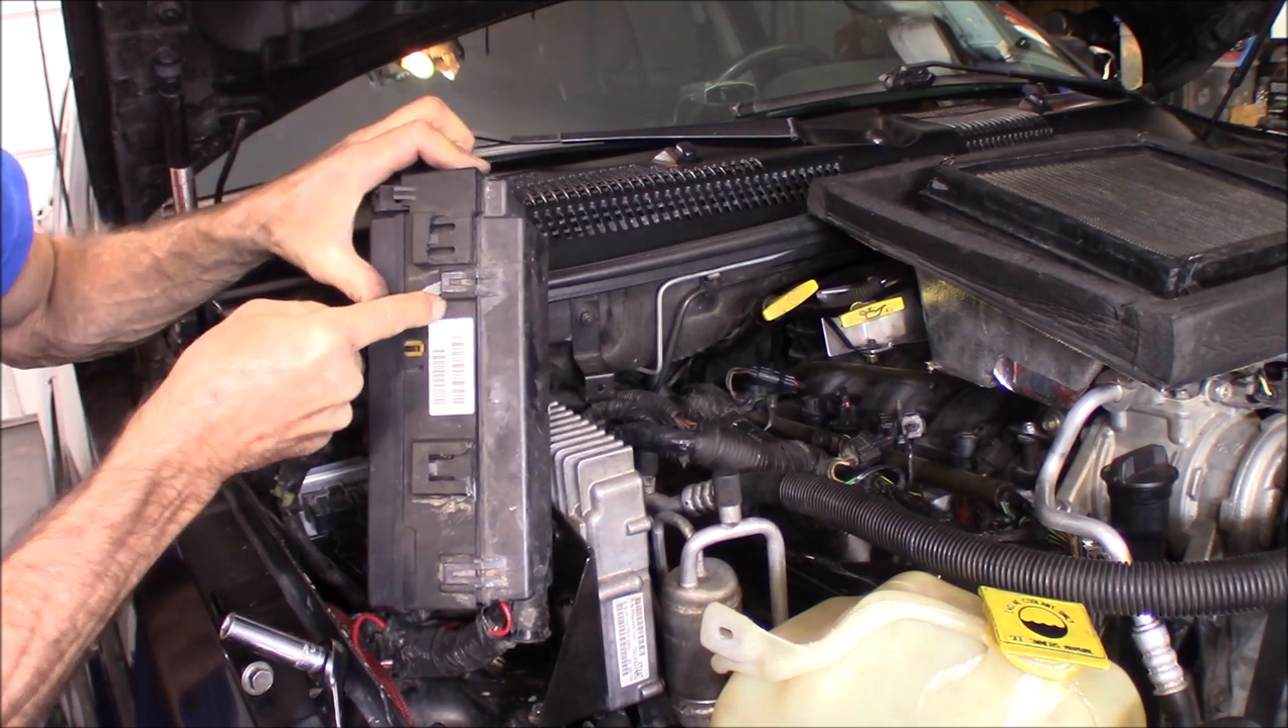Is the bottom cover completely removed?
No.